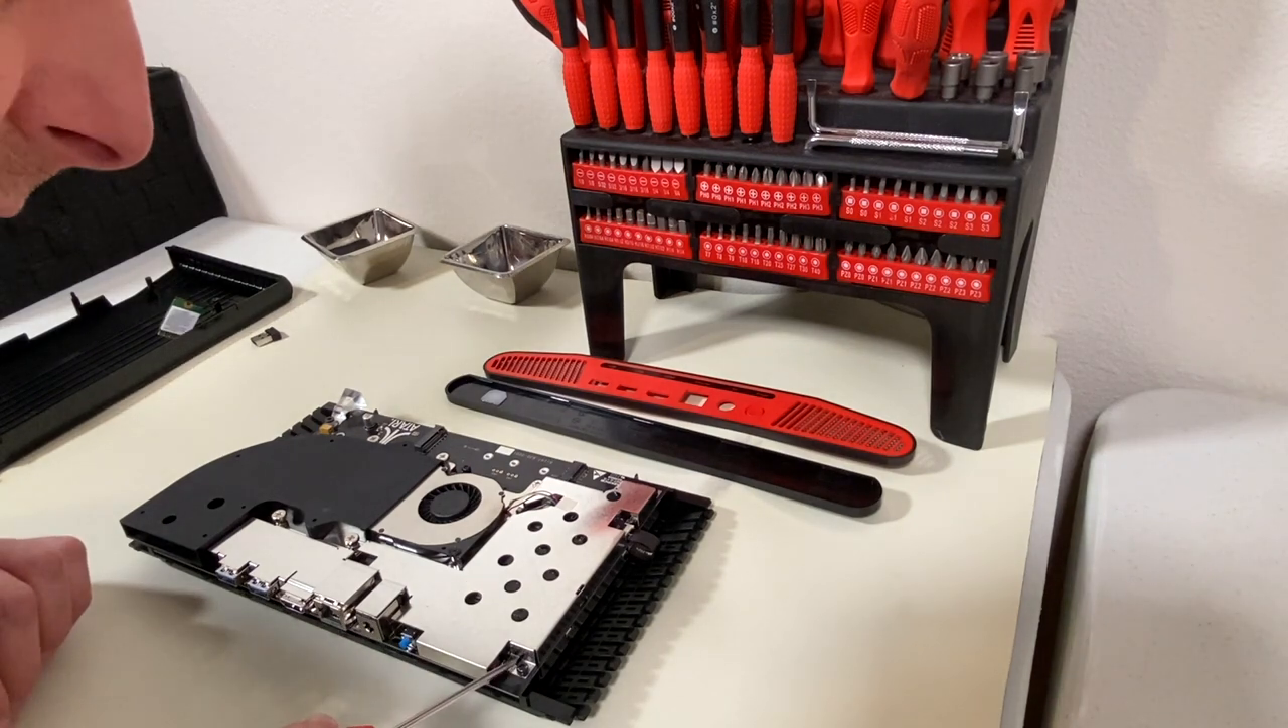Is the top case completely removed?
Yes.